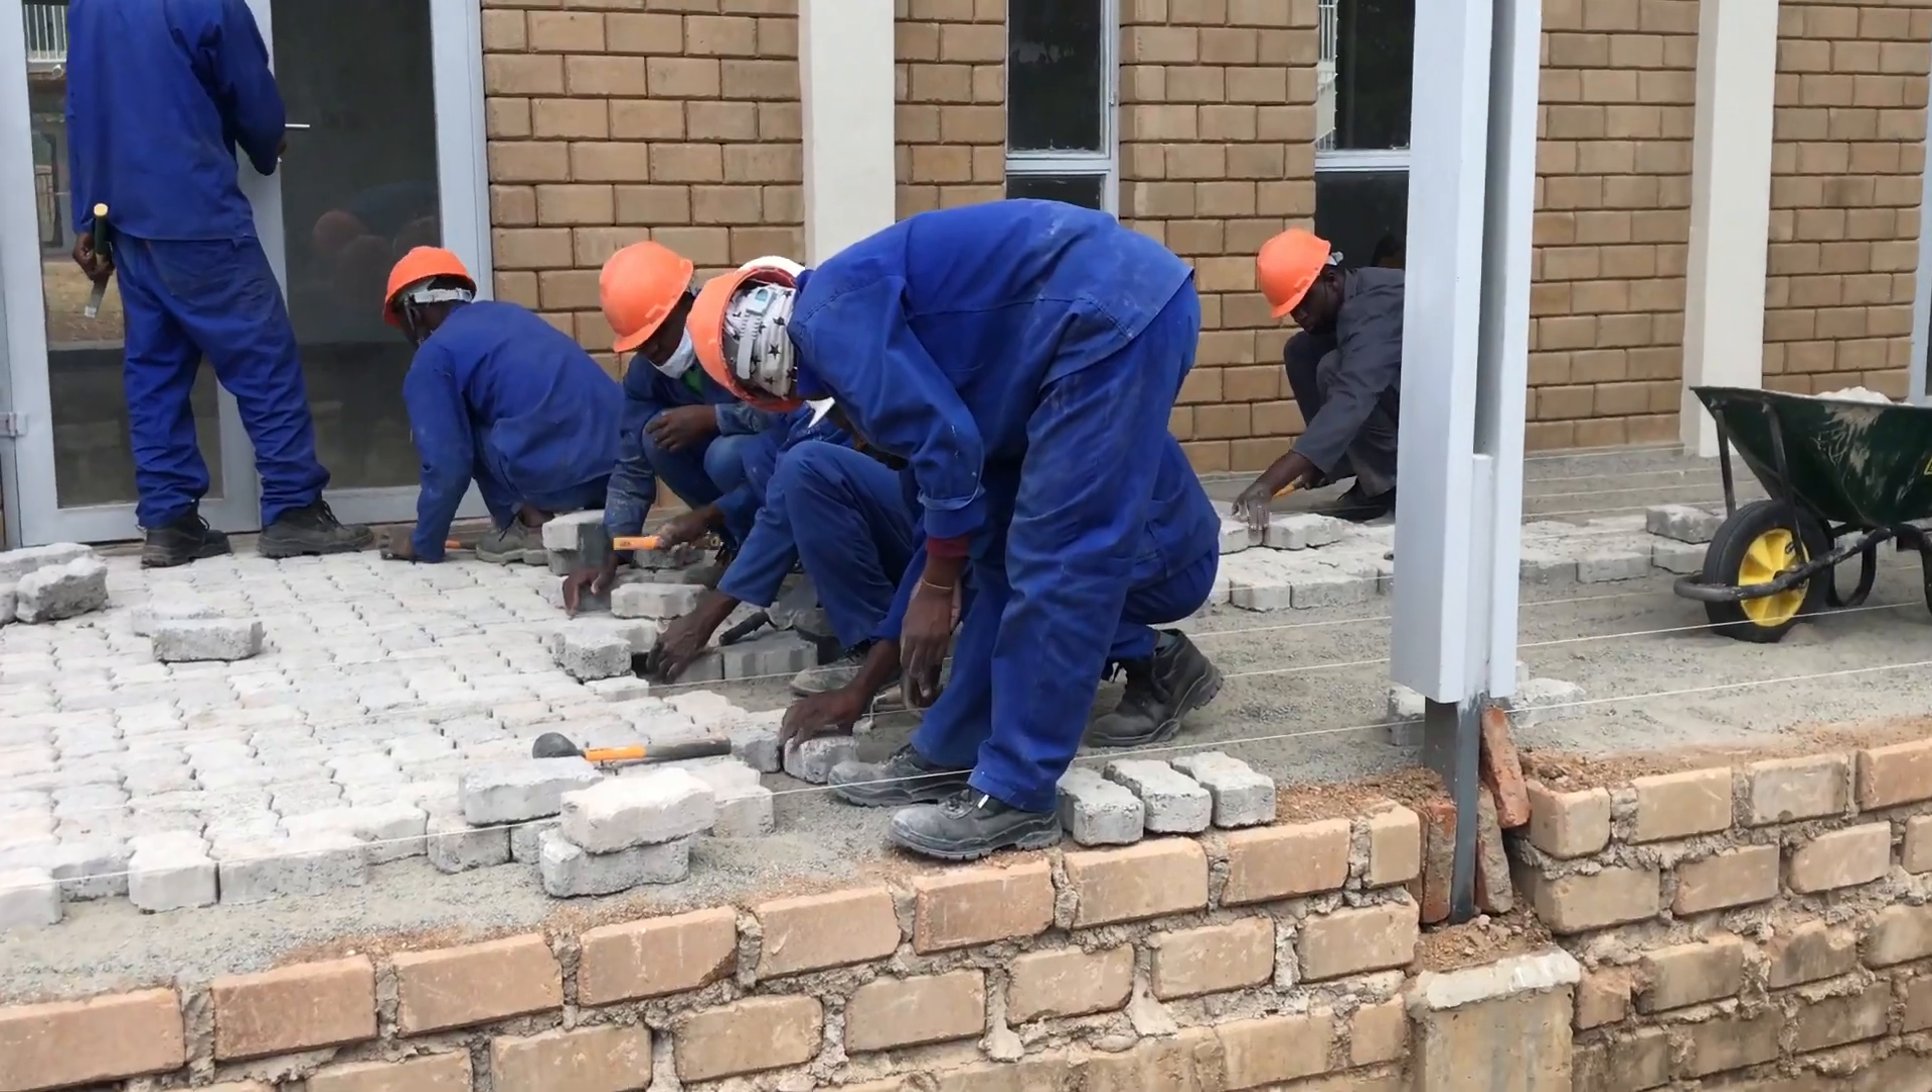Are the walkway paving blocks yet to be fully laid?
Yes.